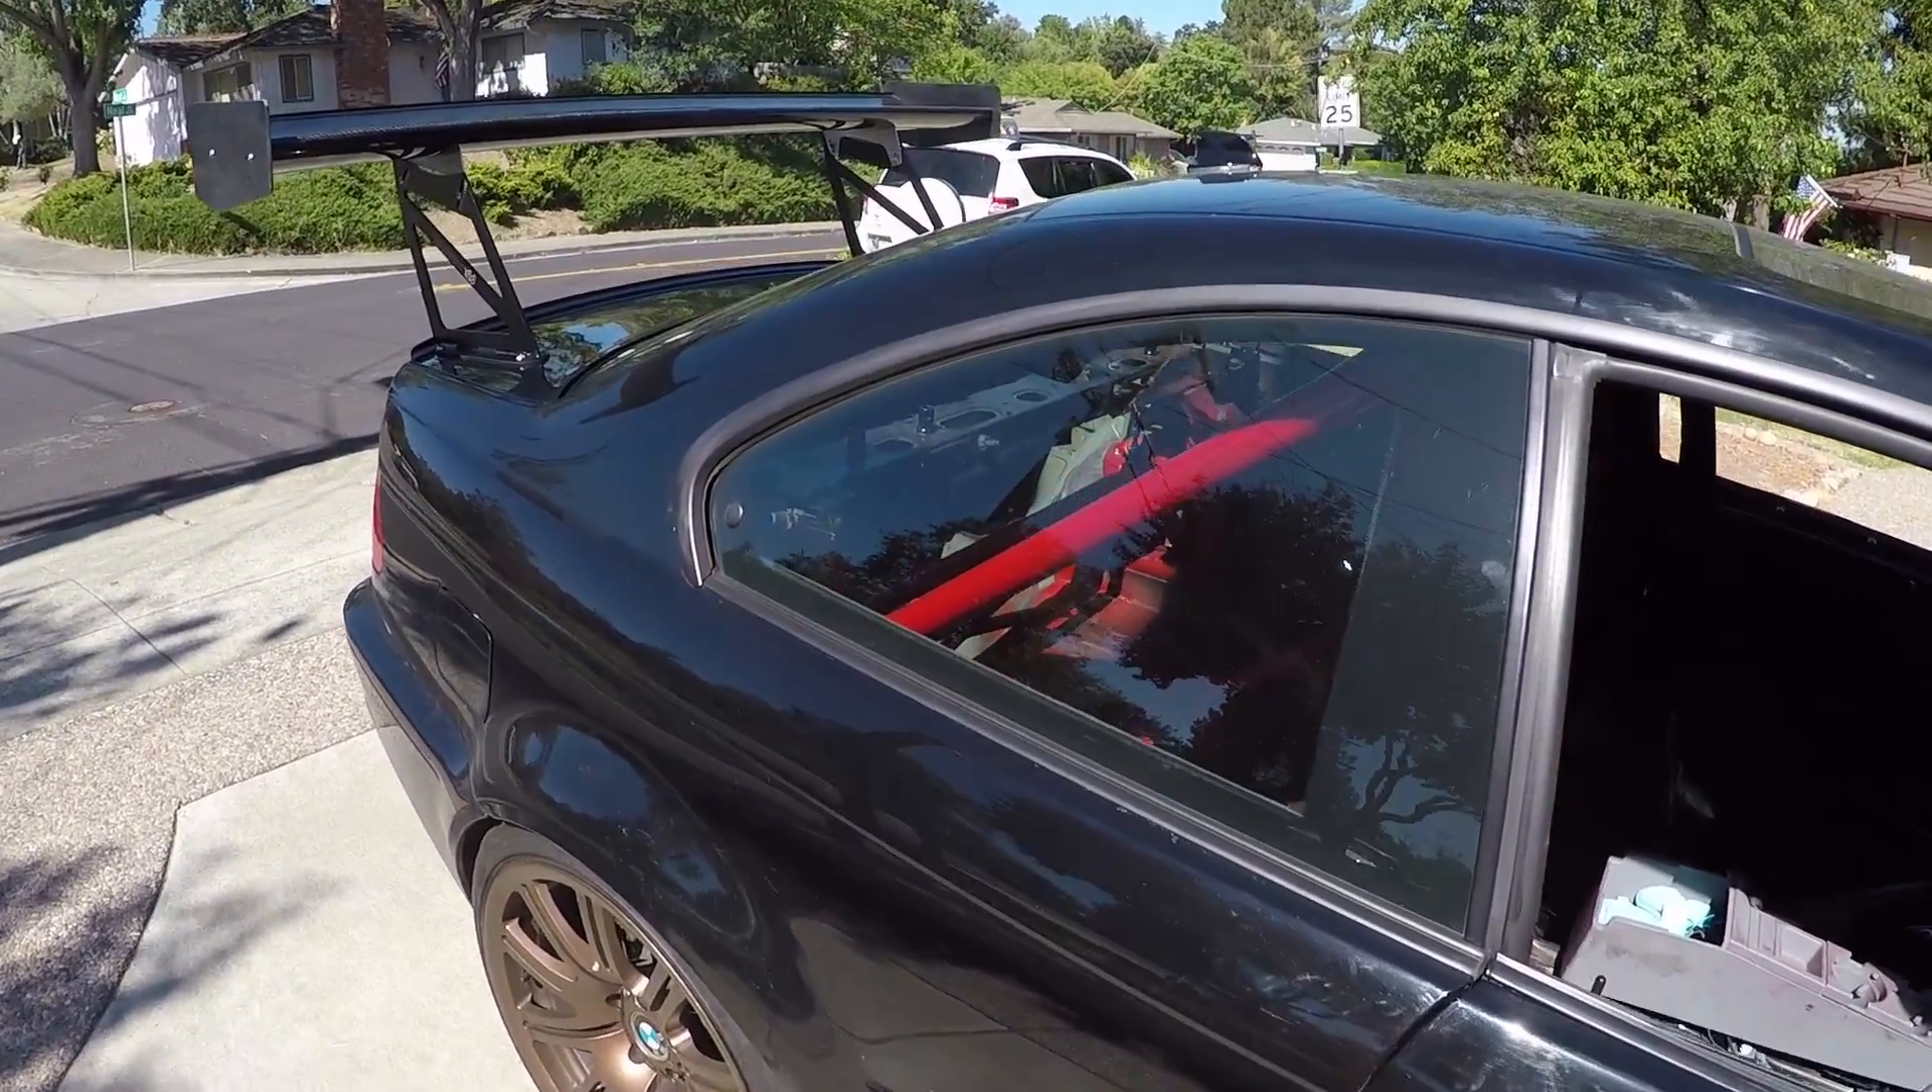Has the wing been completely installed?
Yes.